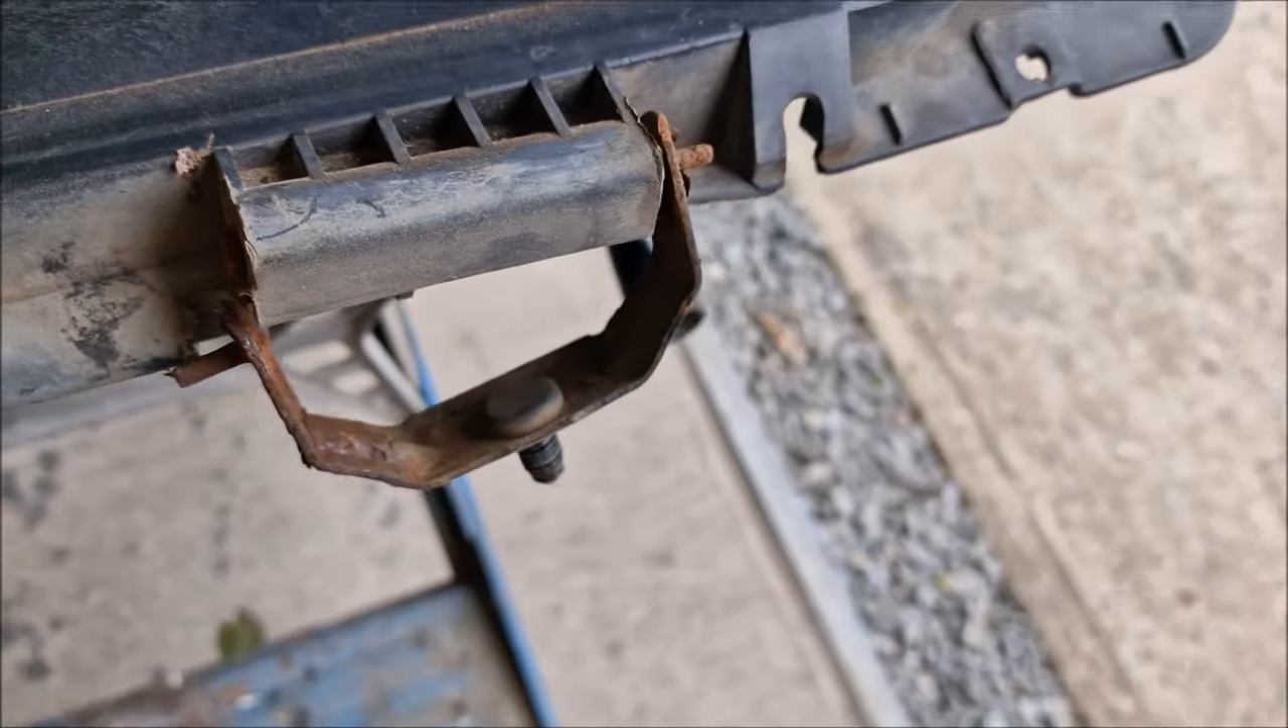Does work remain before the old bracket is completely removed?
Yes.